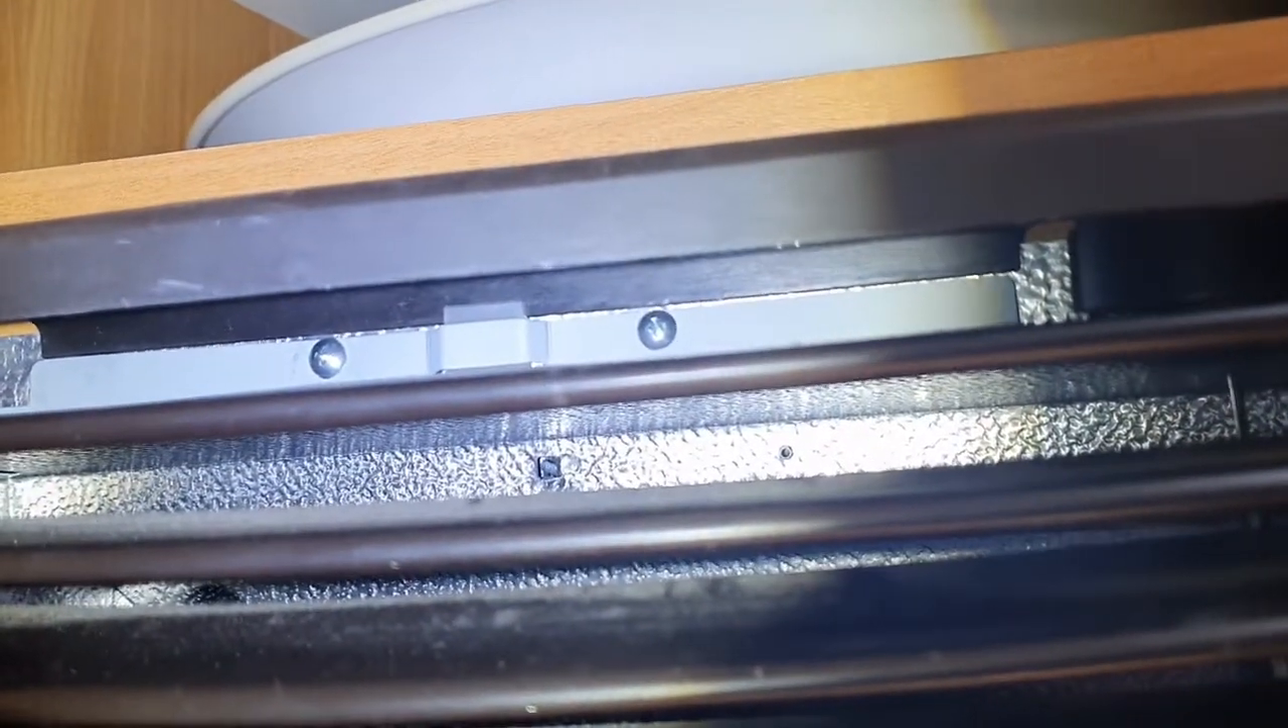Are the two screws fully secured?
Yes.